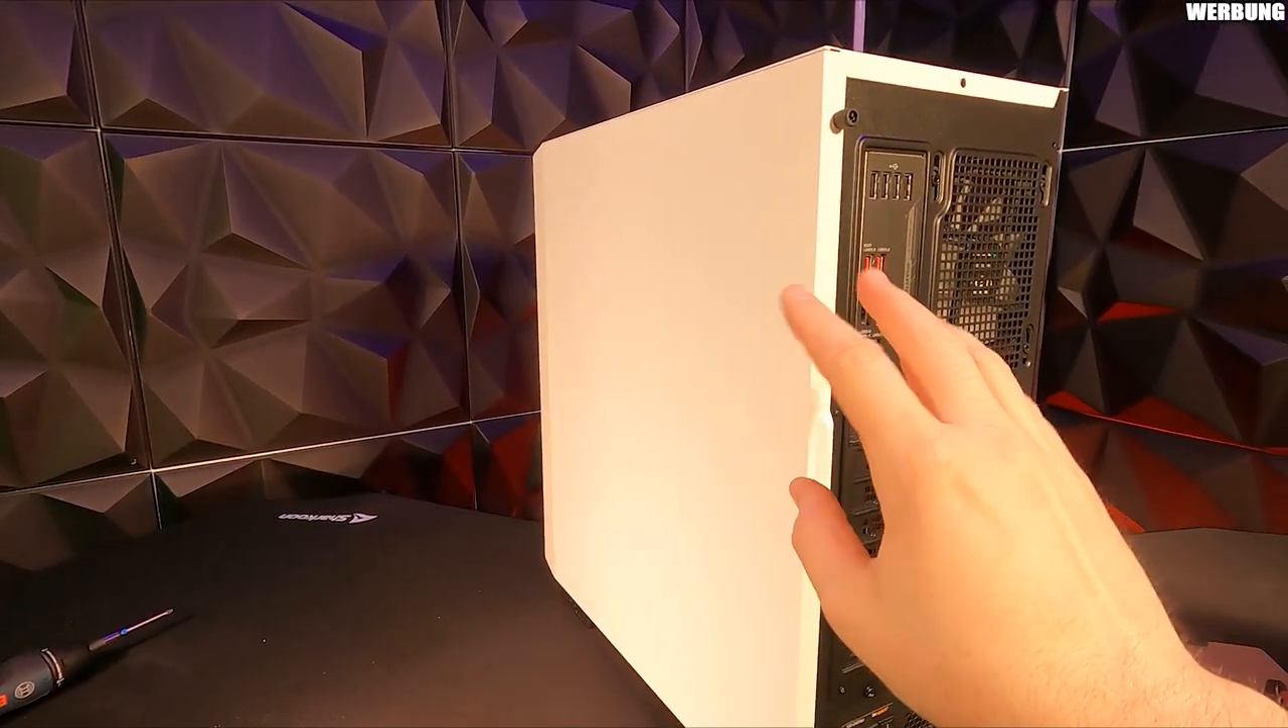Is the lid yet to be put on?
No.